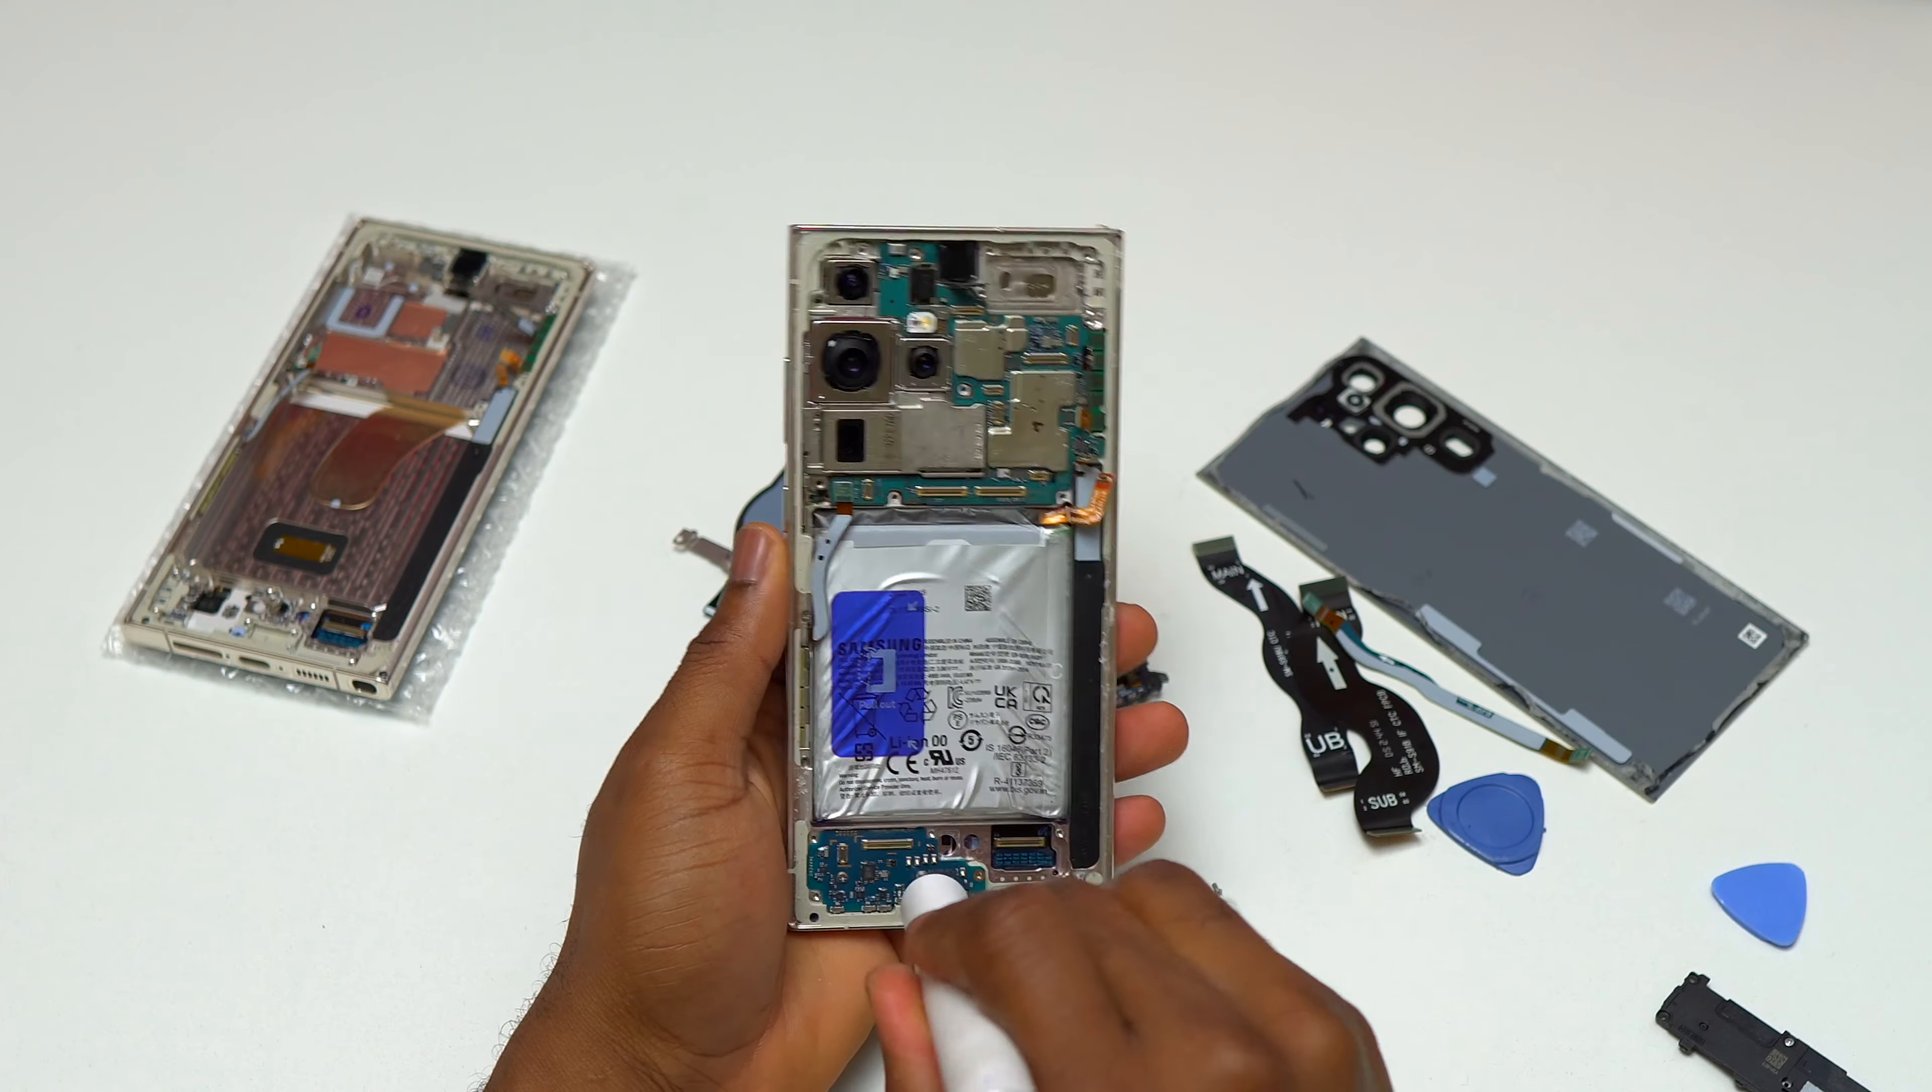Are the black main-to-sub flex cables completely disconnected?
Yes.